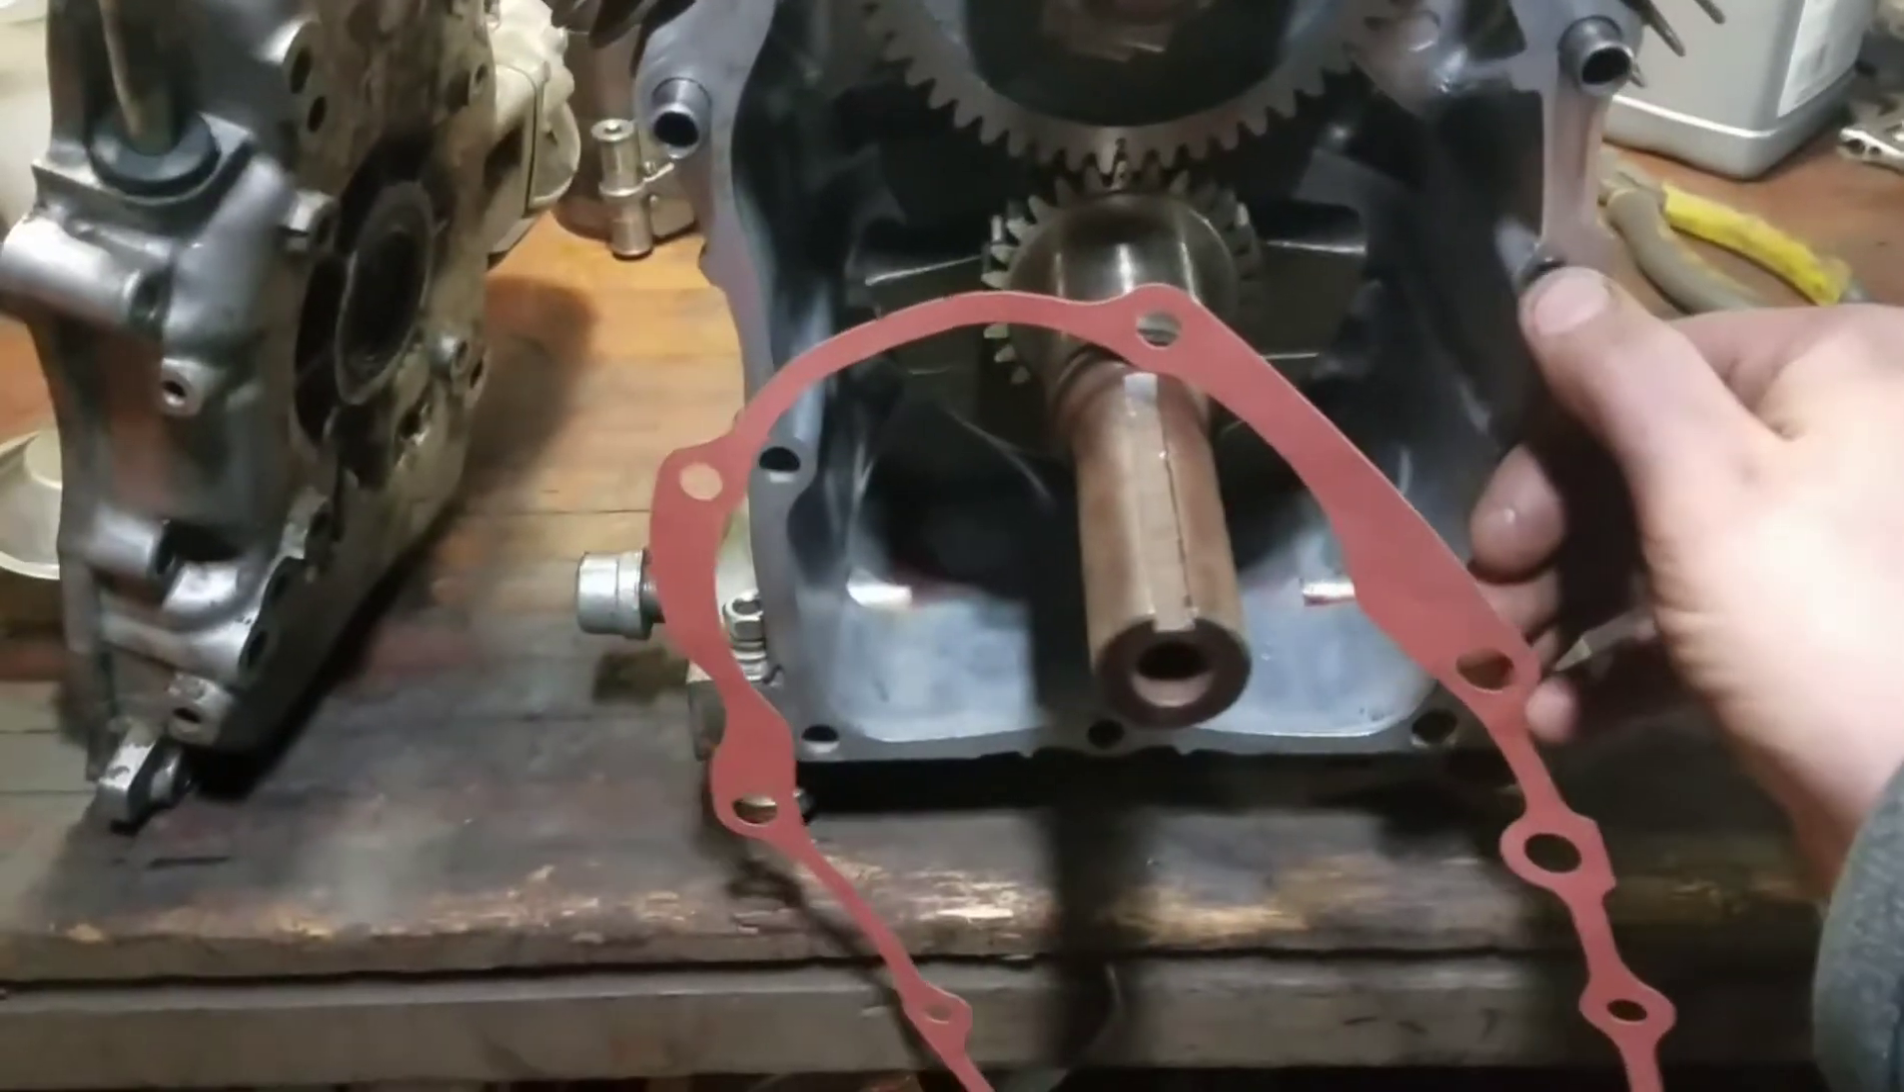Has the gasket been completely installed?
No.